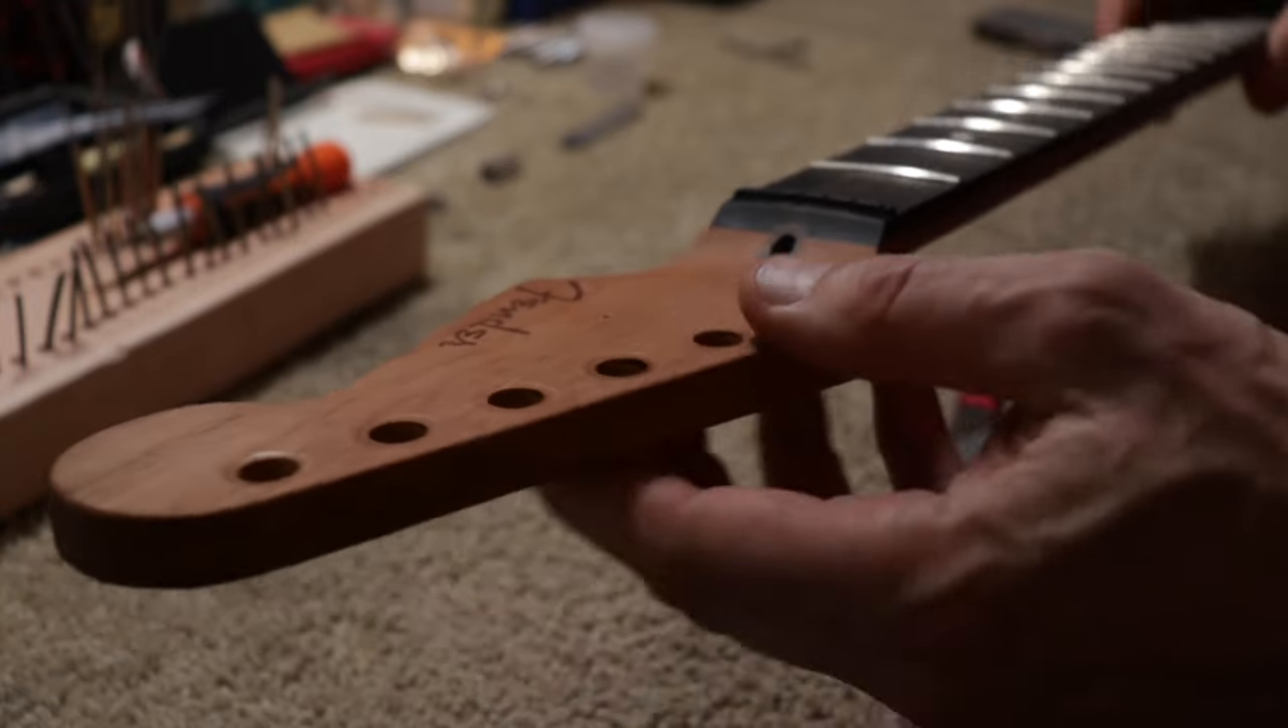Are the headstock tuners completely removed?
Yes.